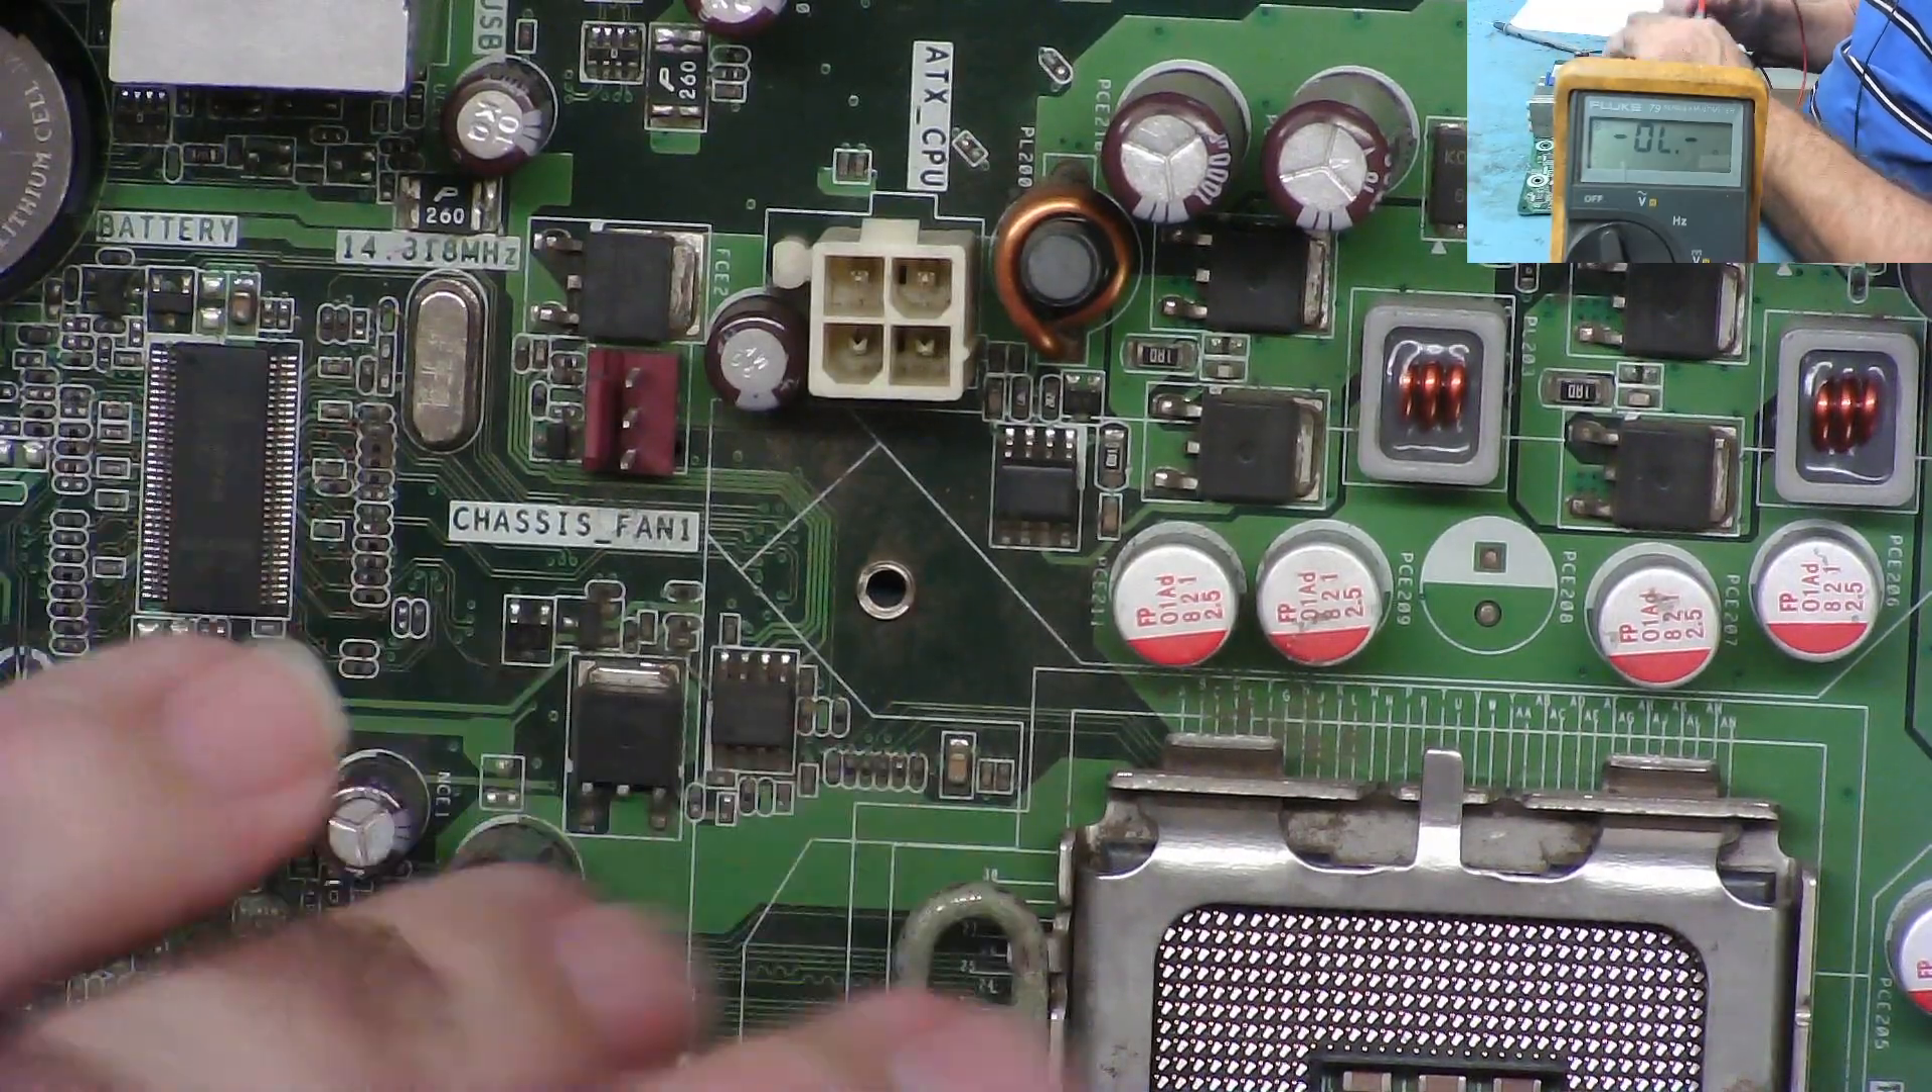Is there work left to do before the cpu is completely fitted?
Yes.